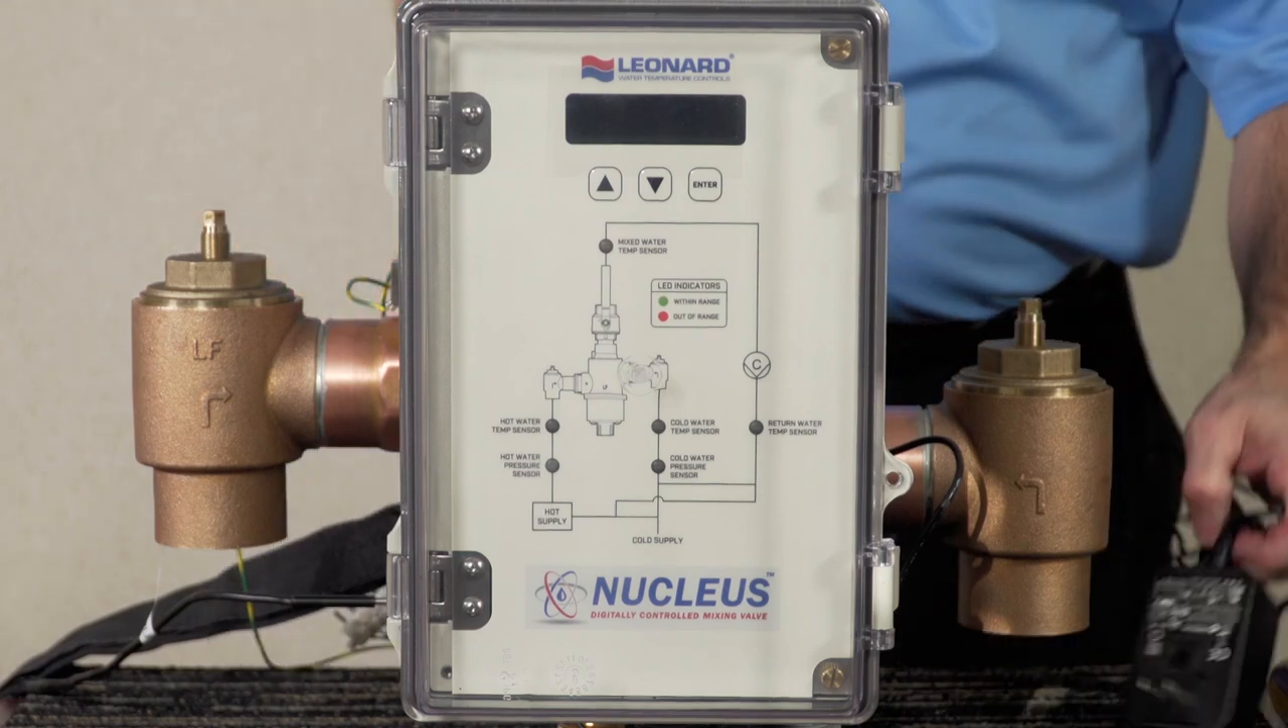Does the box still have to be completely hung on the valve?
No.